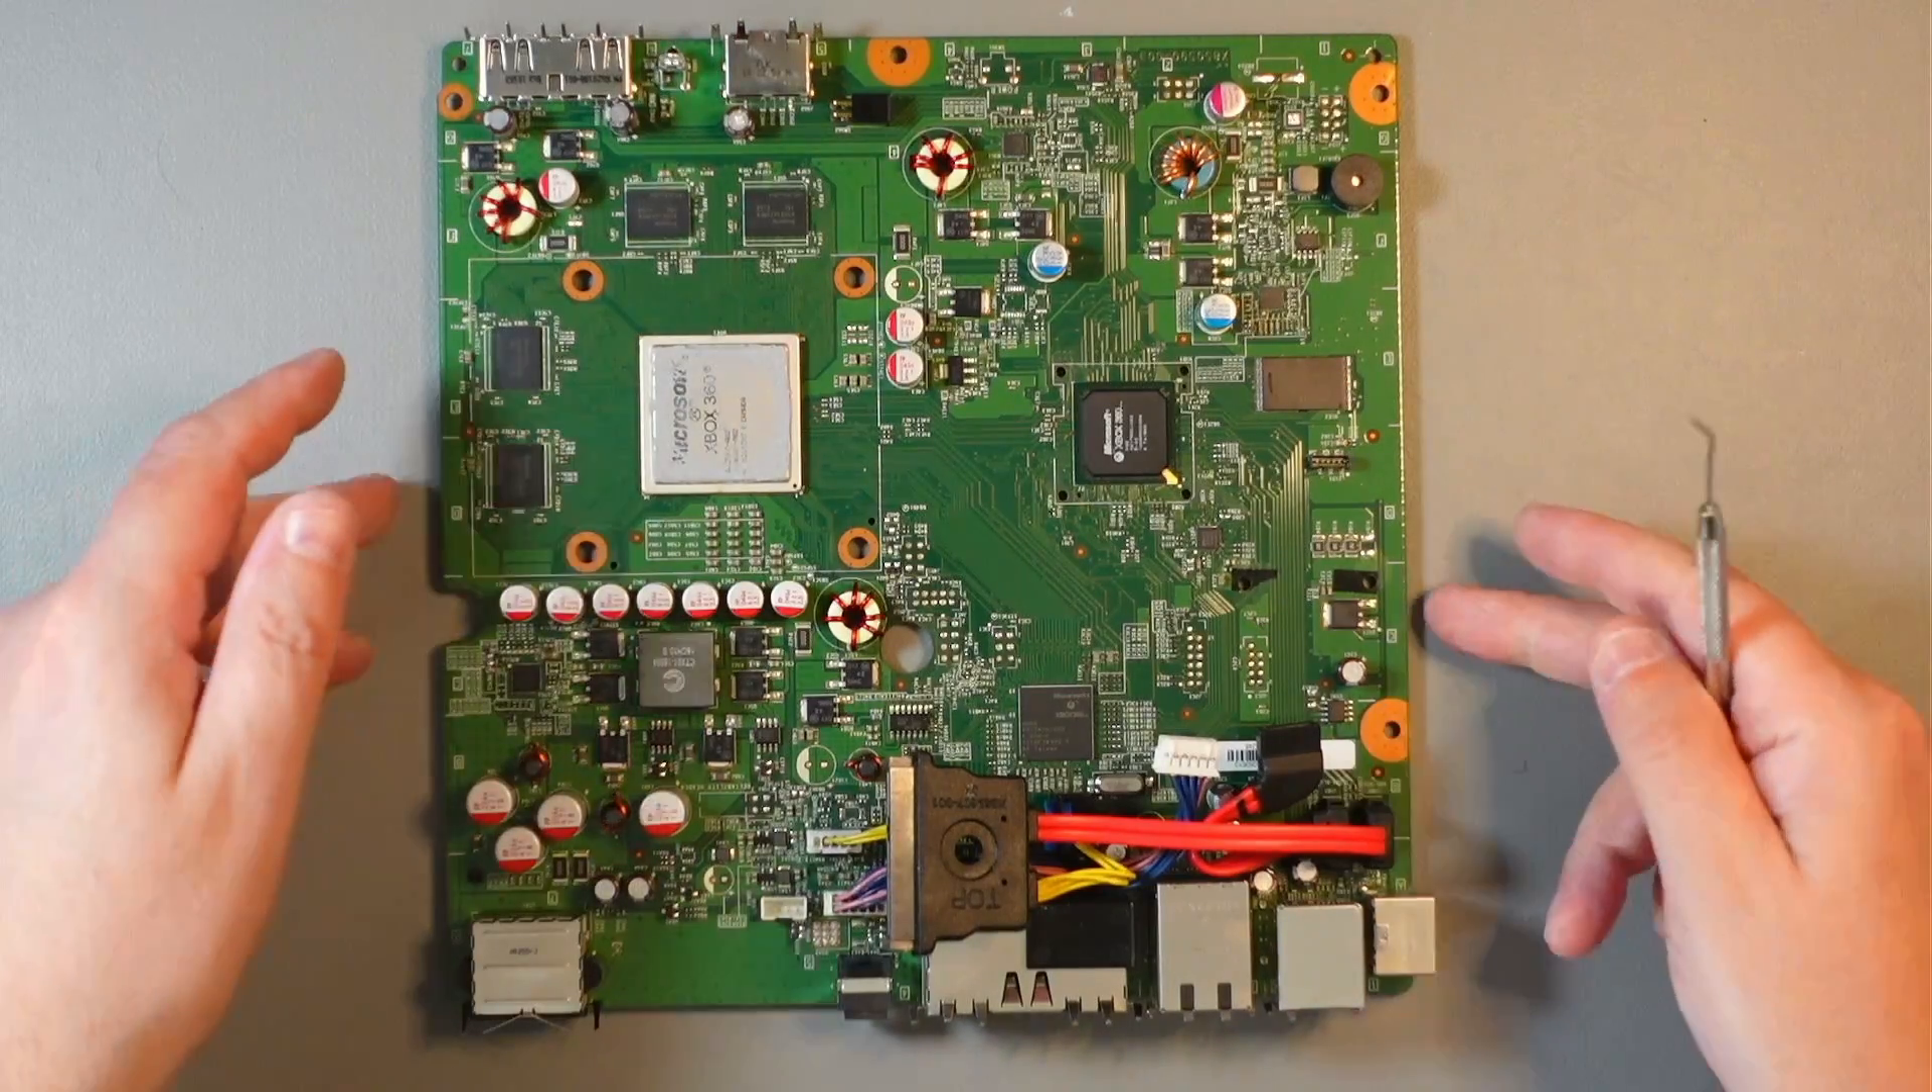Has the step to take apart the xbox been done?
Yes.